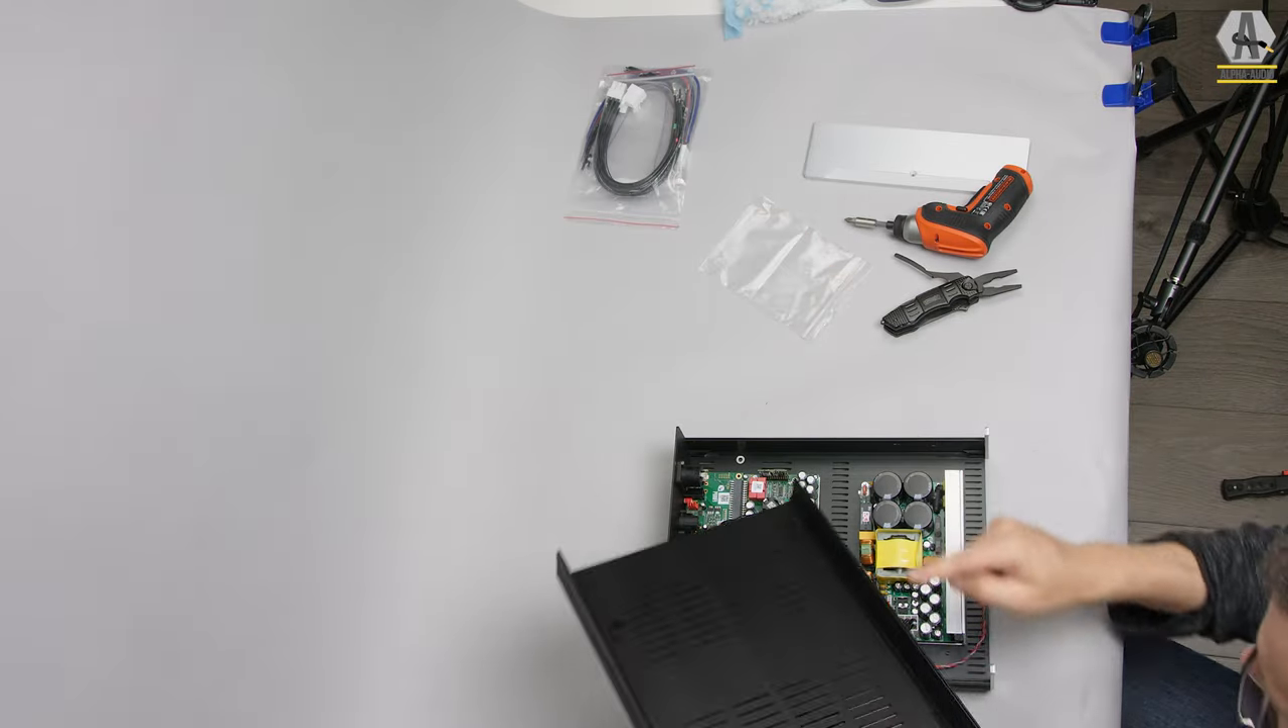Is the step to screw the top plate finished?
No.